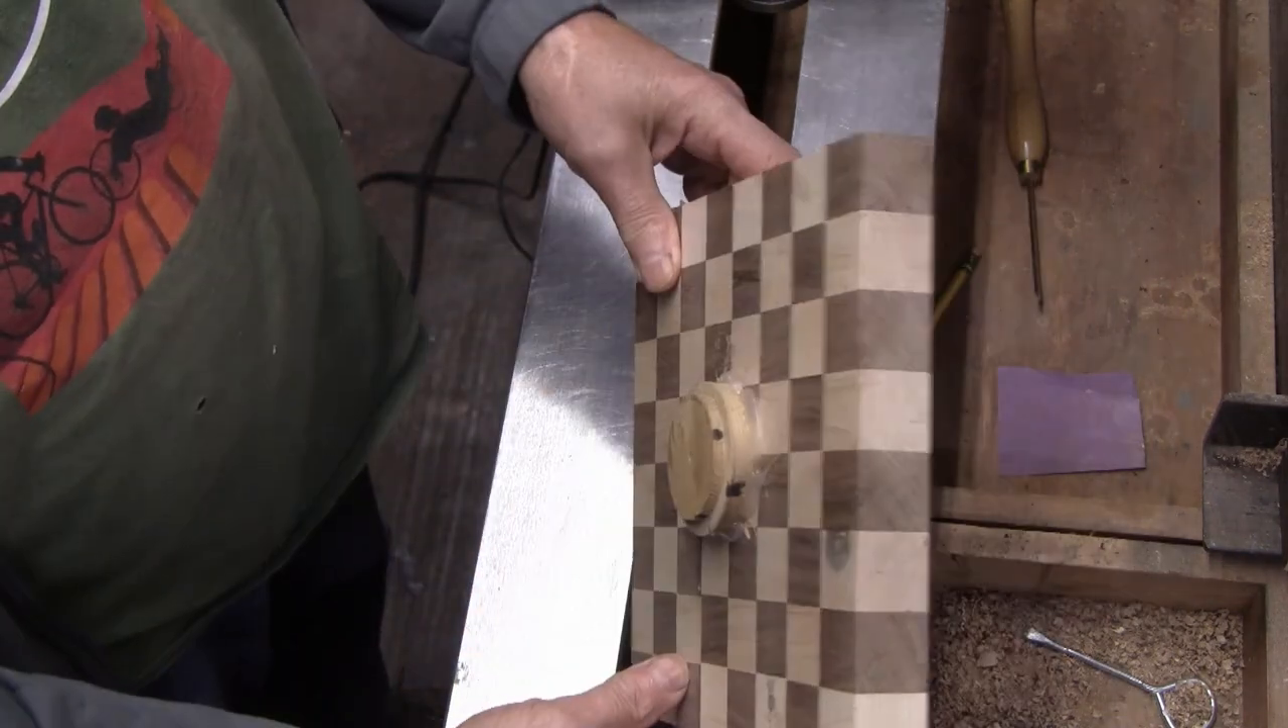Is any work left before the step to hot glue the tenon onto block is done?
No.